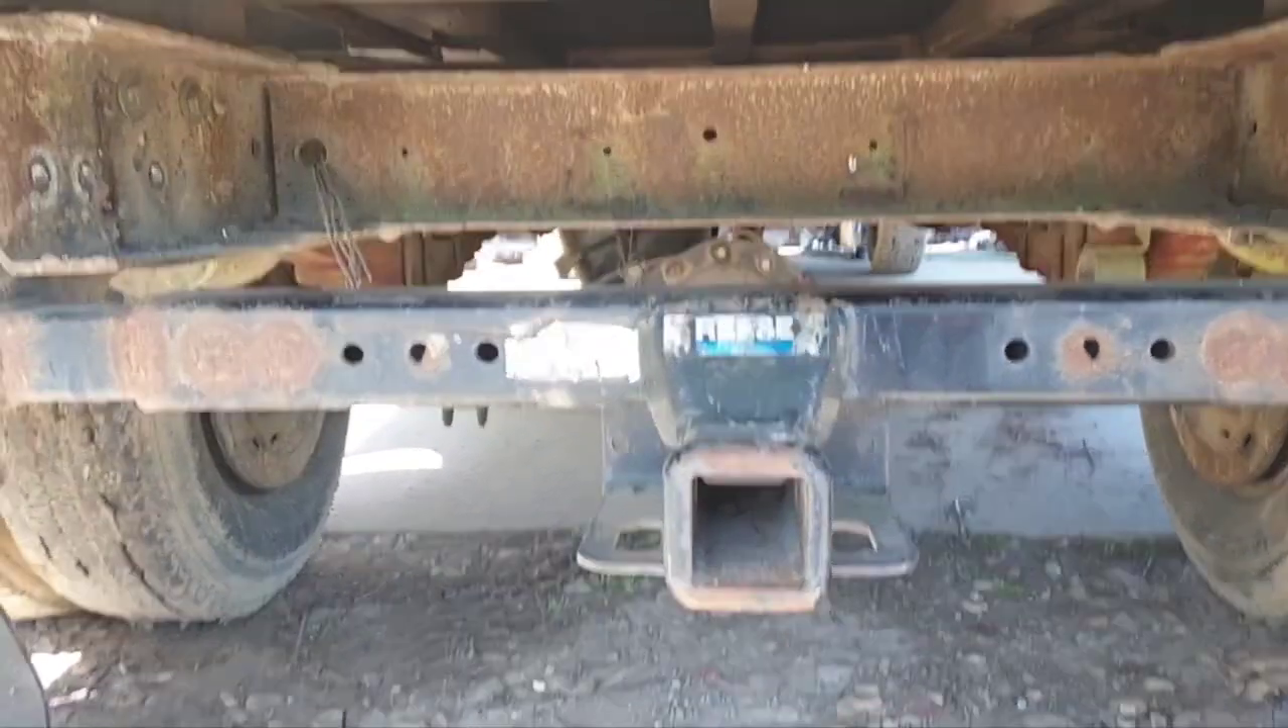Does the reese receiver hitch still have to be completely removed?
Yes.